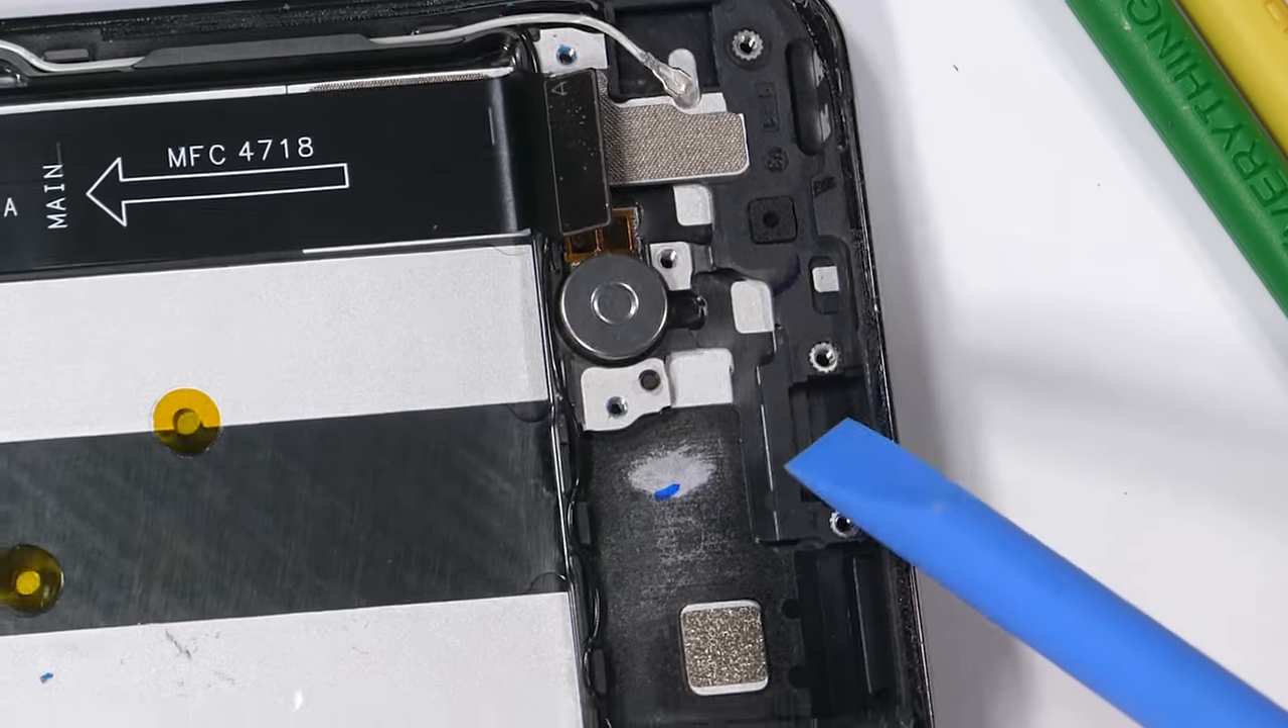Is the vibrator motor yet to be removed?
Yes.